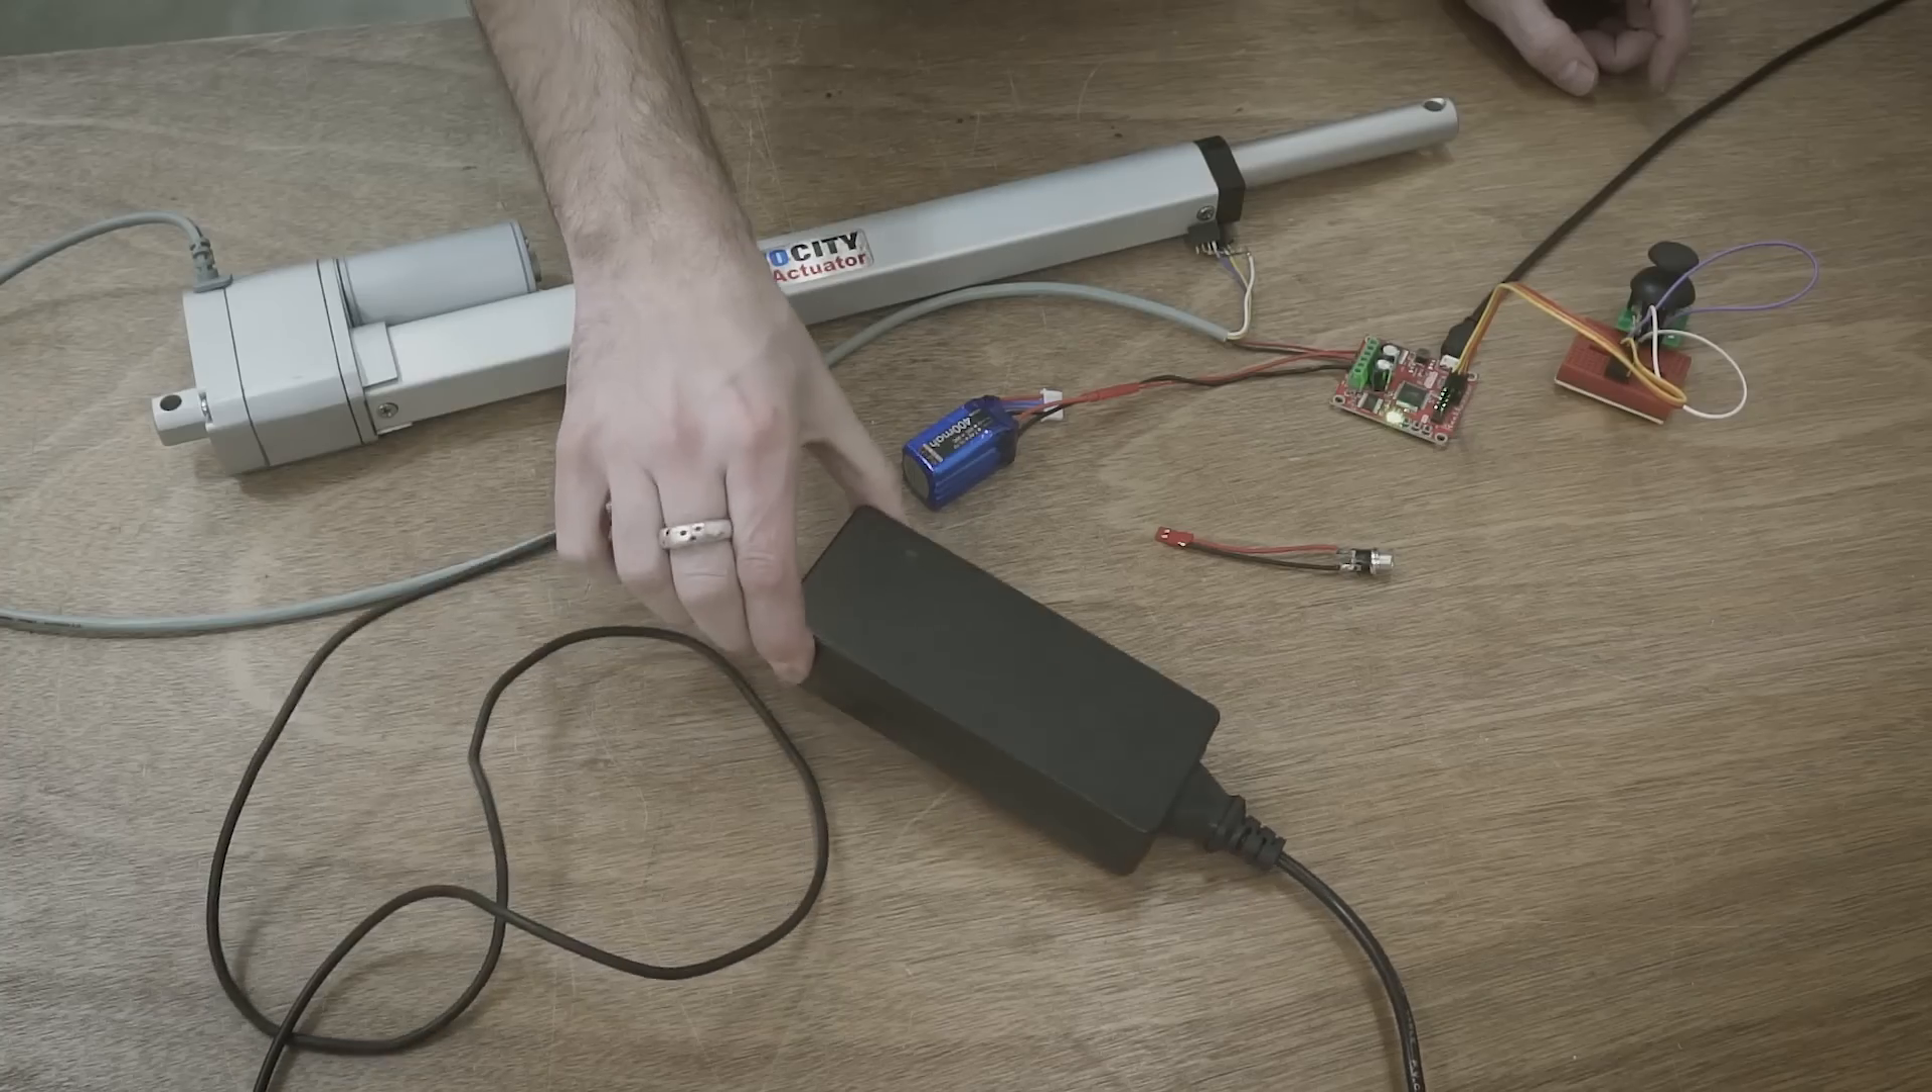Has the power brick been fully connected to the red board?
No.